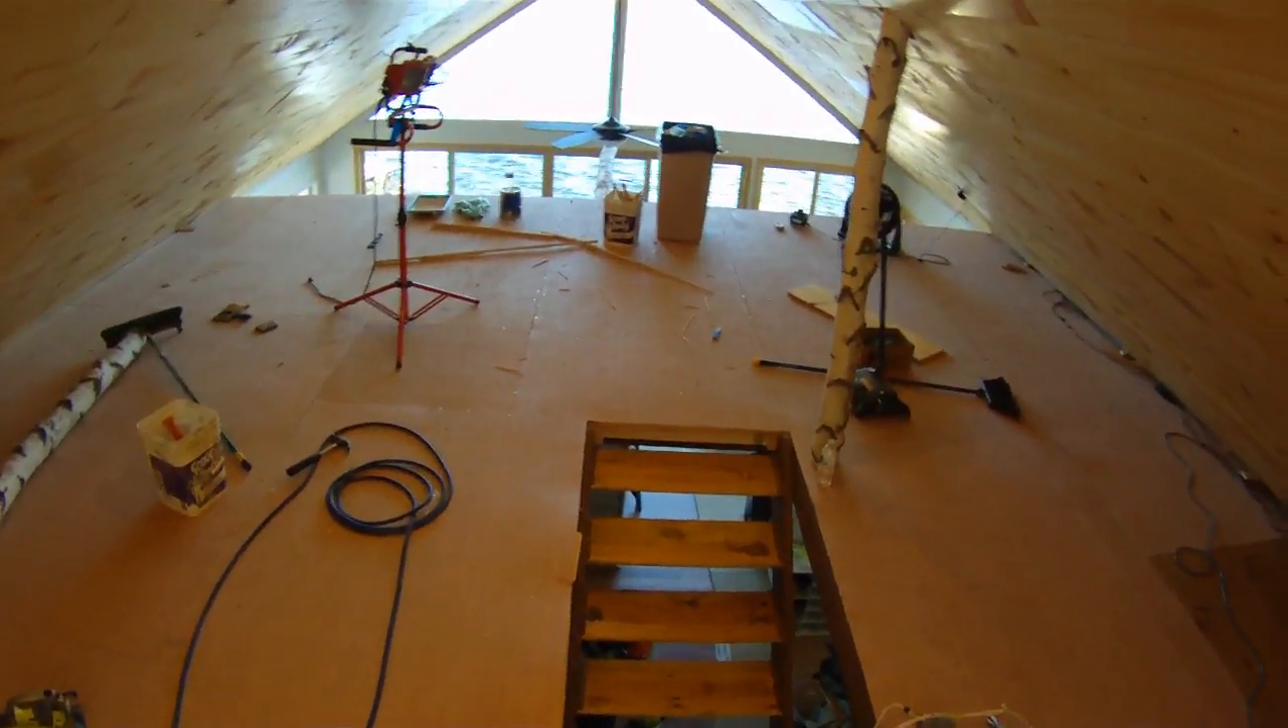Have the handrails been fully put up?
No.